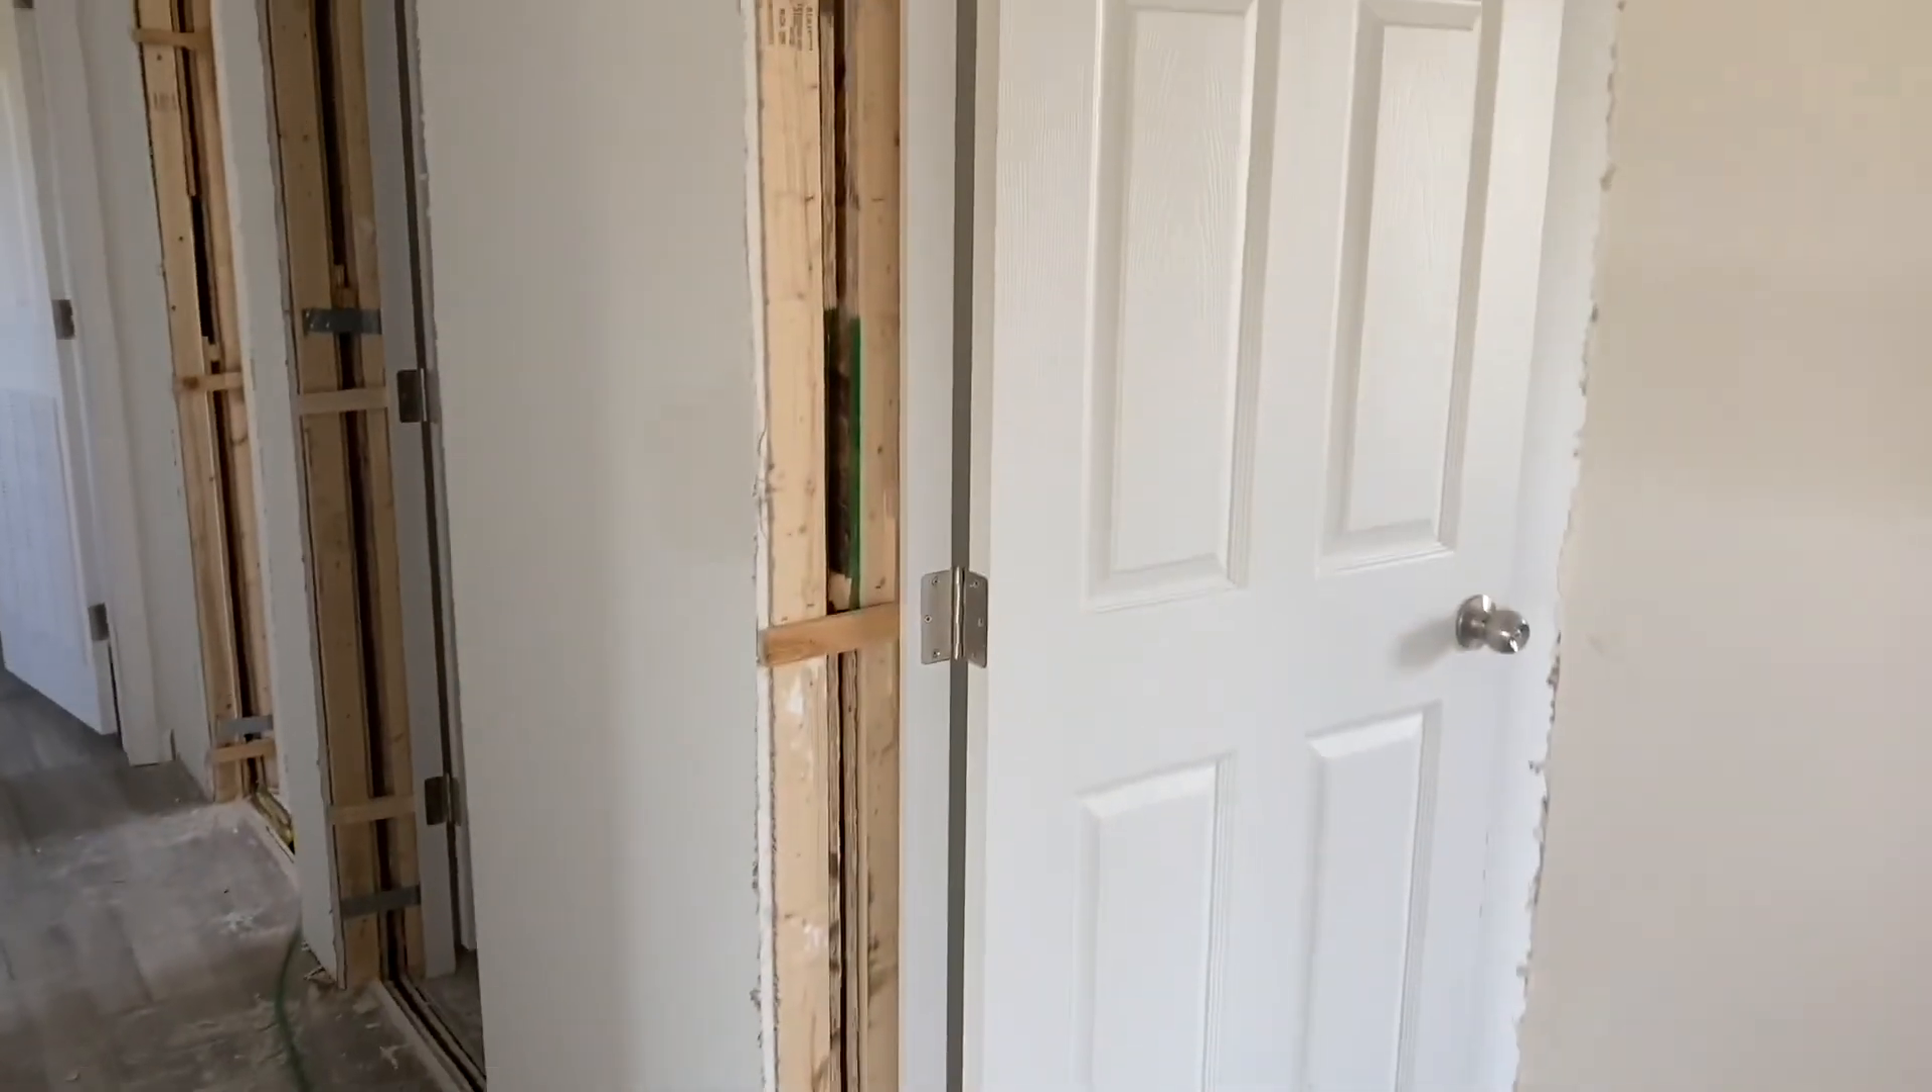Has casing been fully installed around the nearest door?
No.